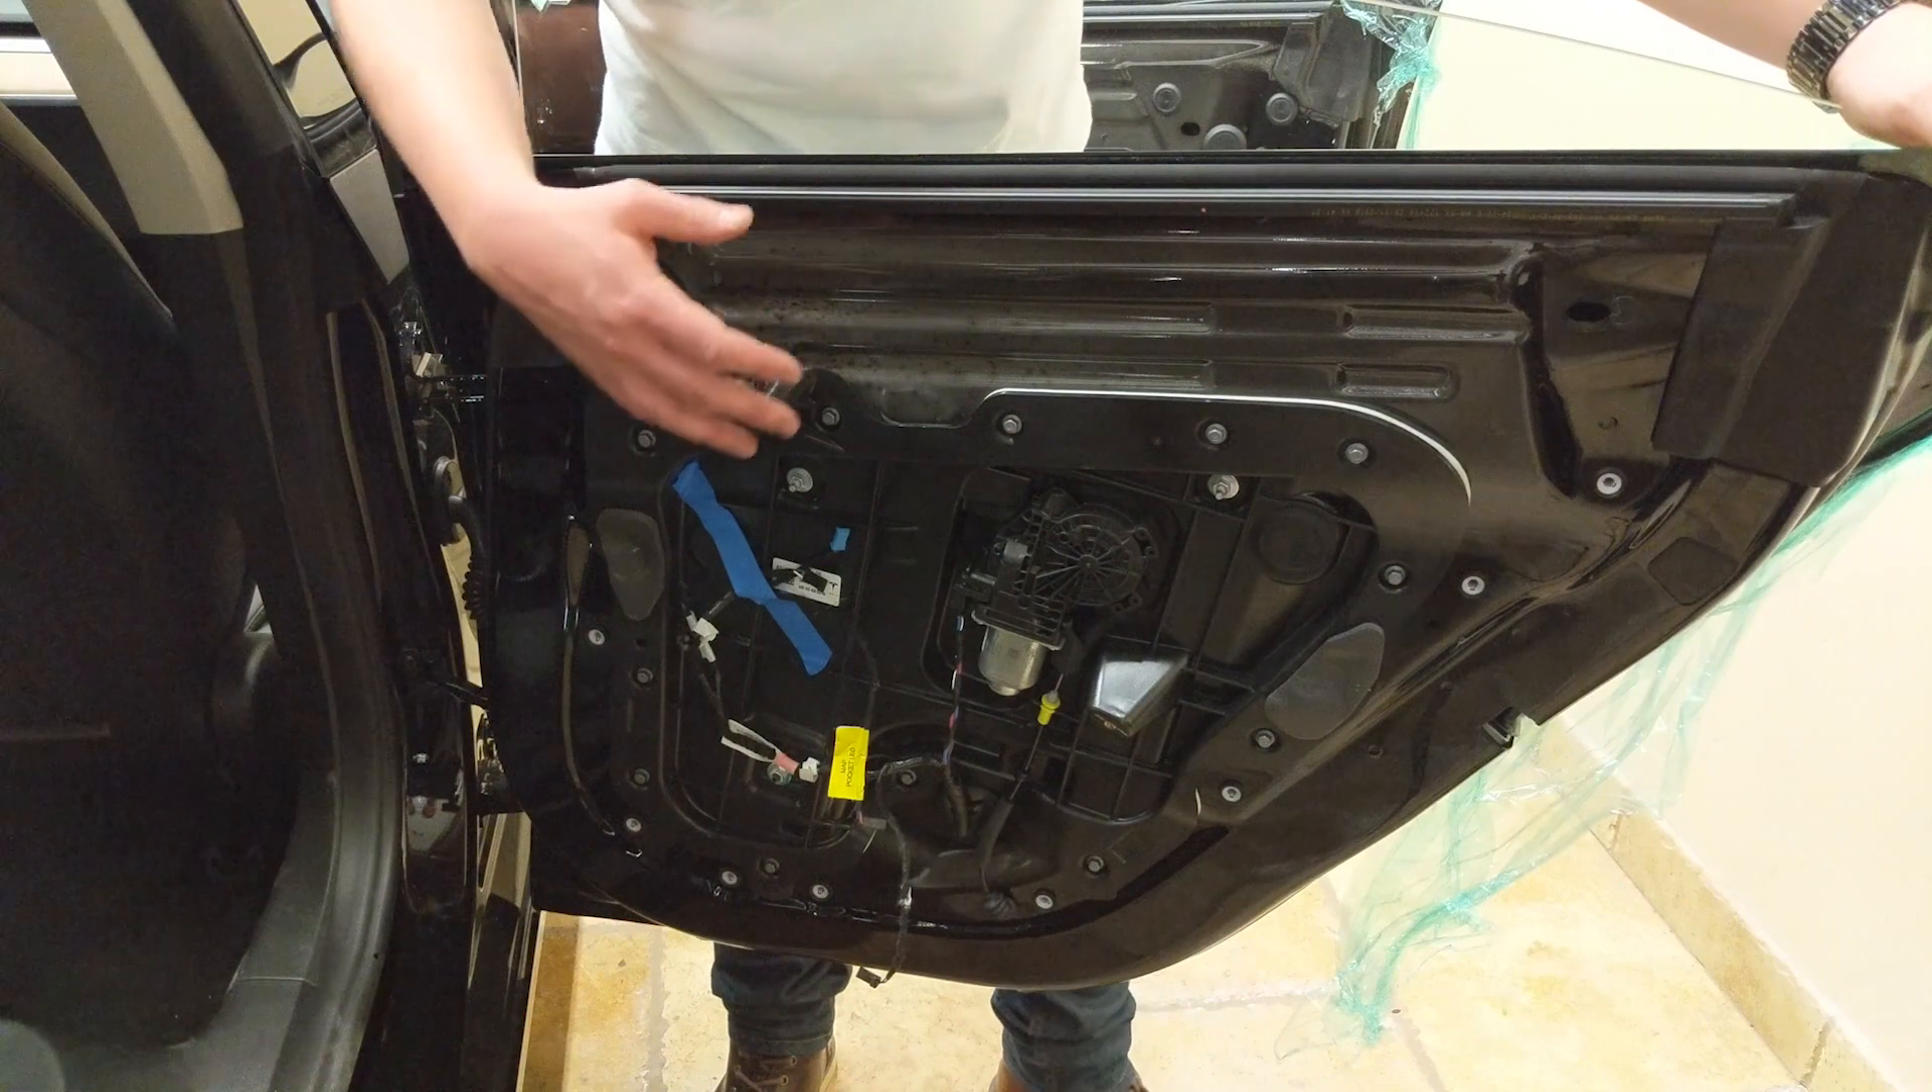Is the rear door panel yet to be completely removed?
No.